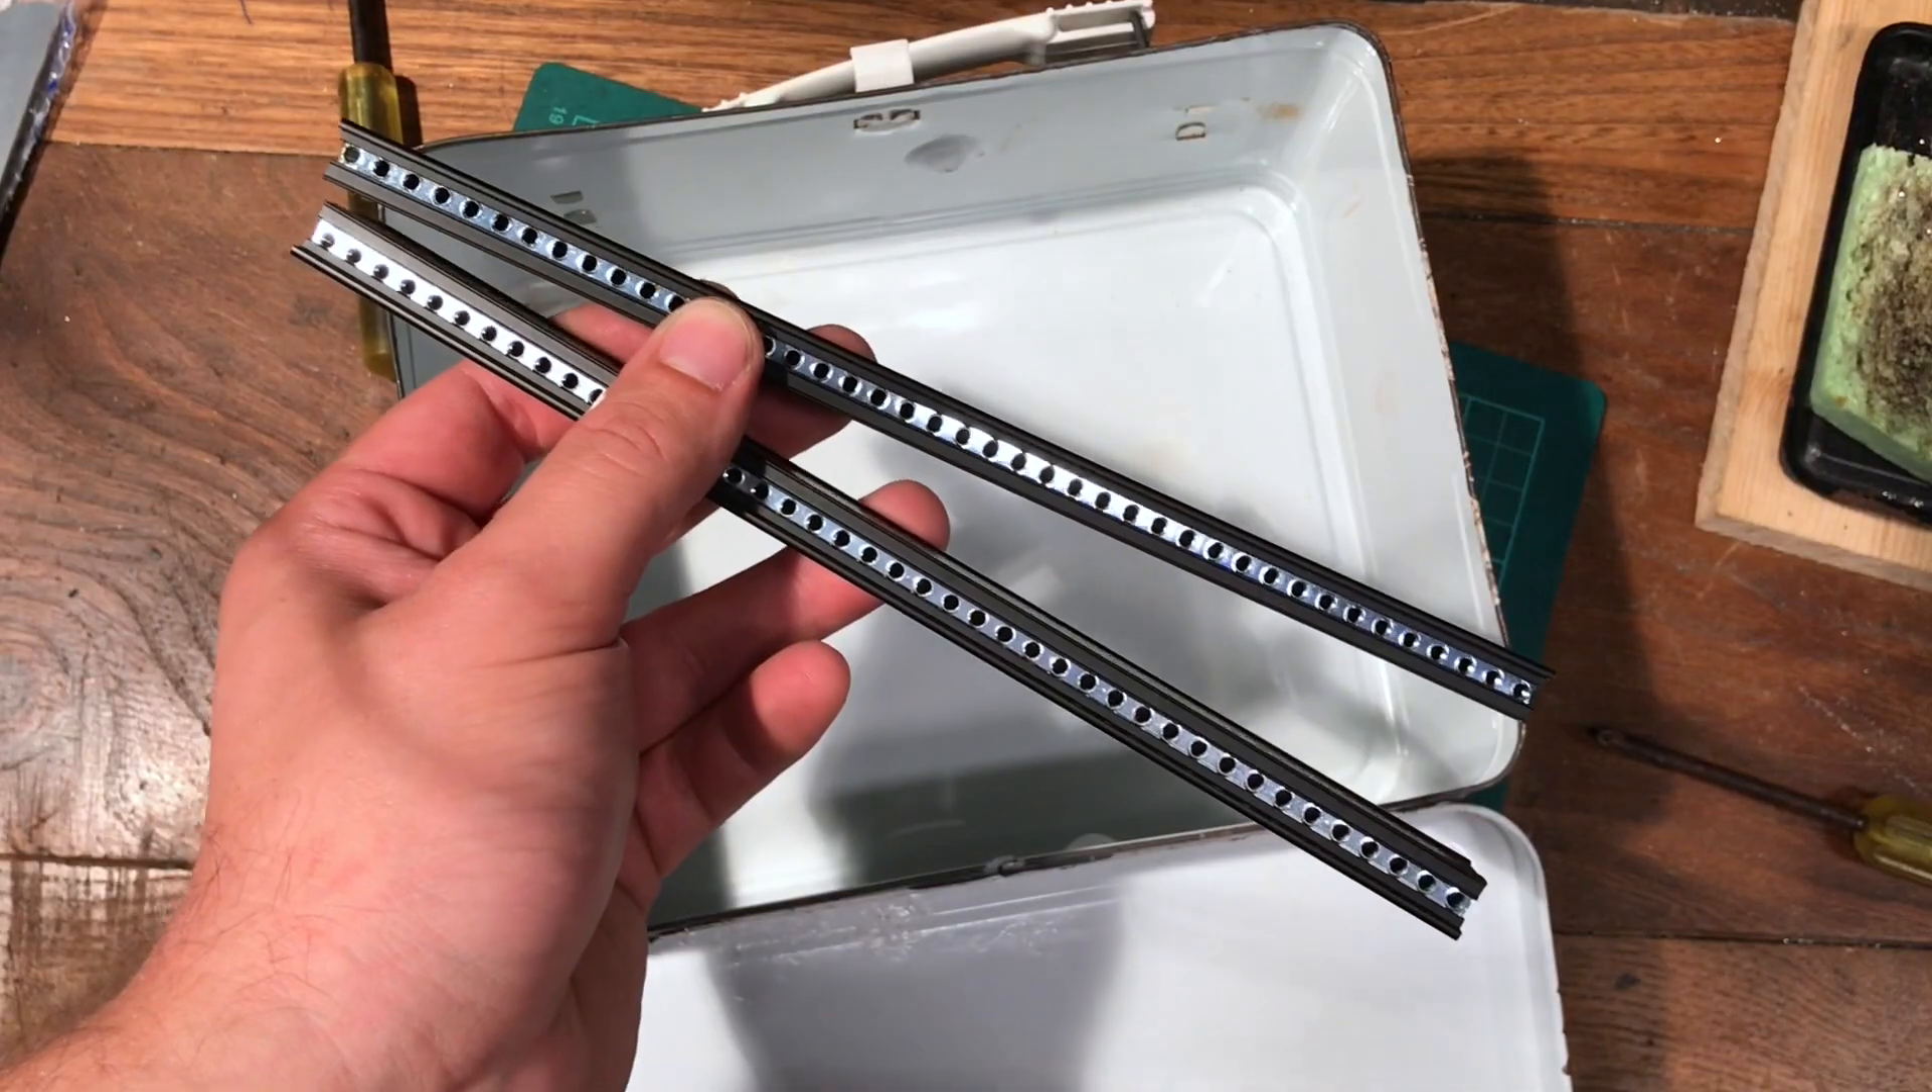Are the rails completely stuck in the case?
No.